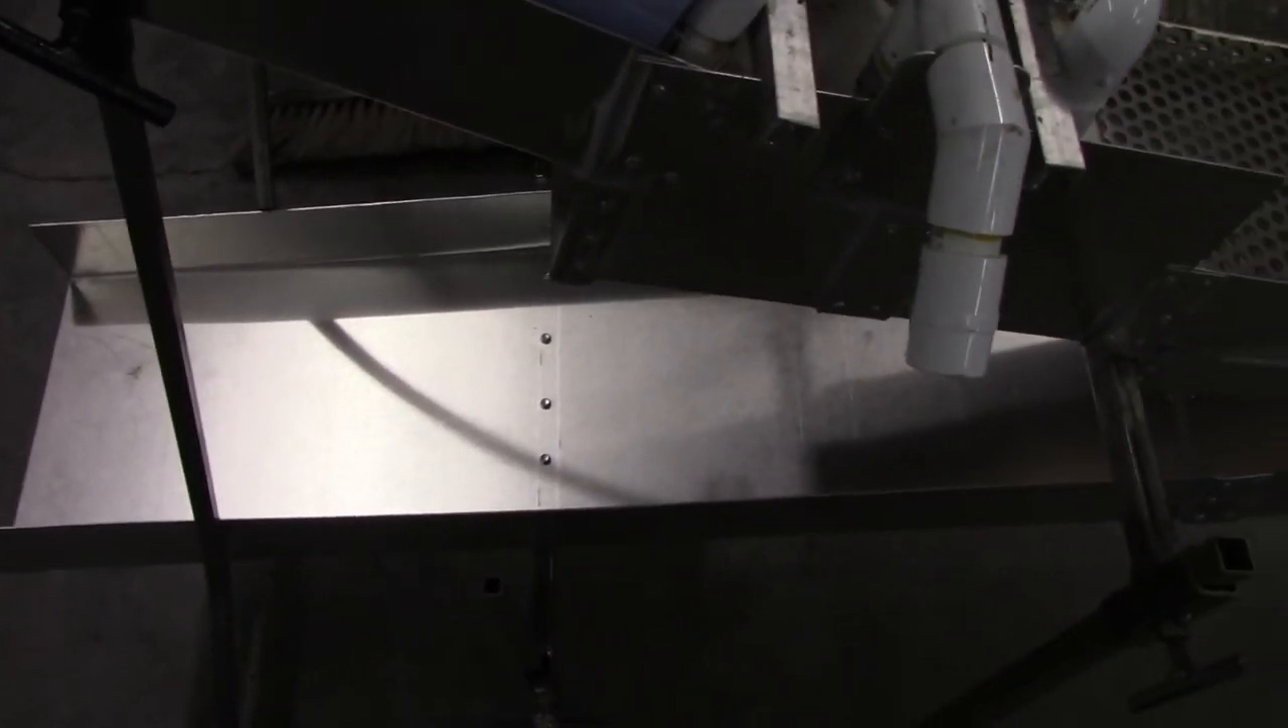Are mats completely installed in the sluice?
No.